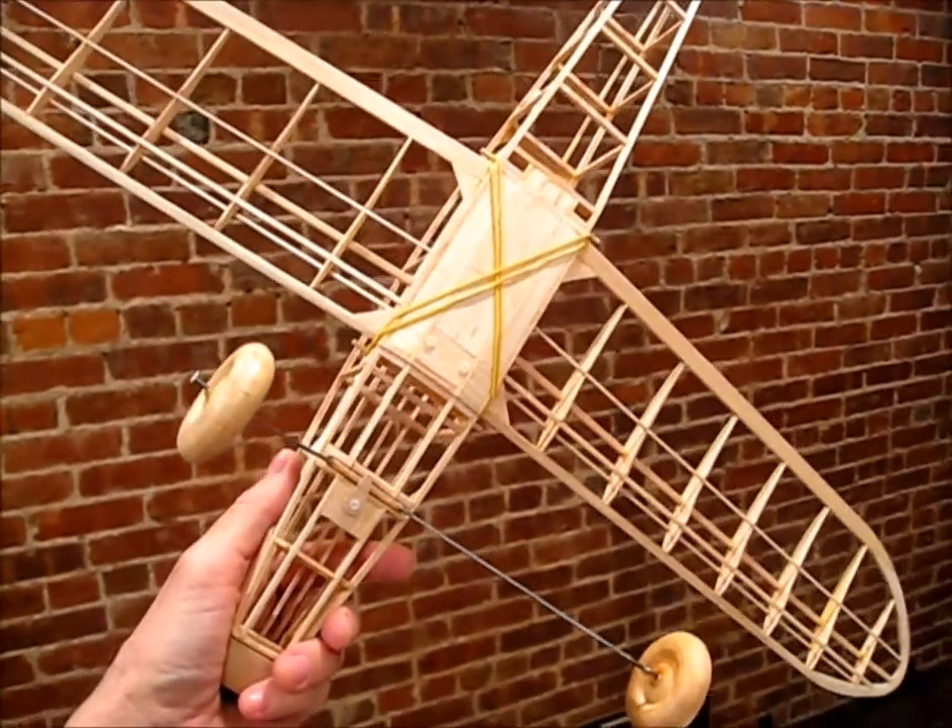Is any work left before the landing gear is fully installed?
No.